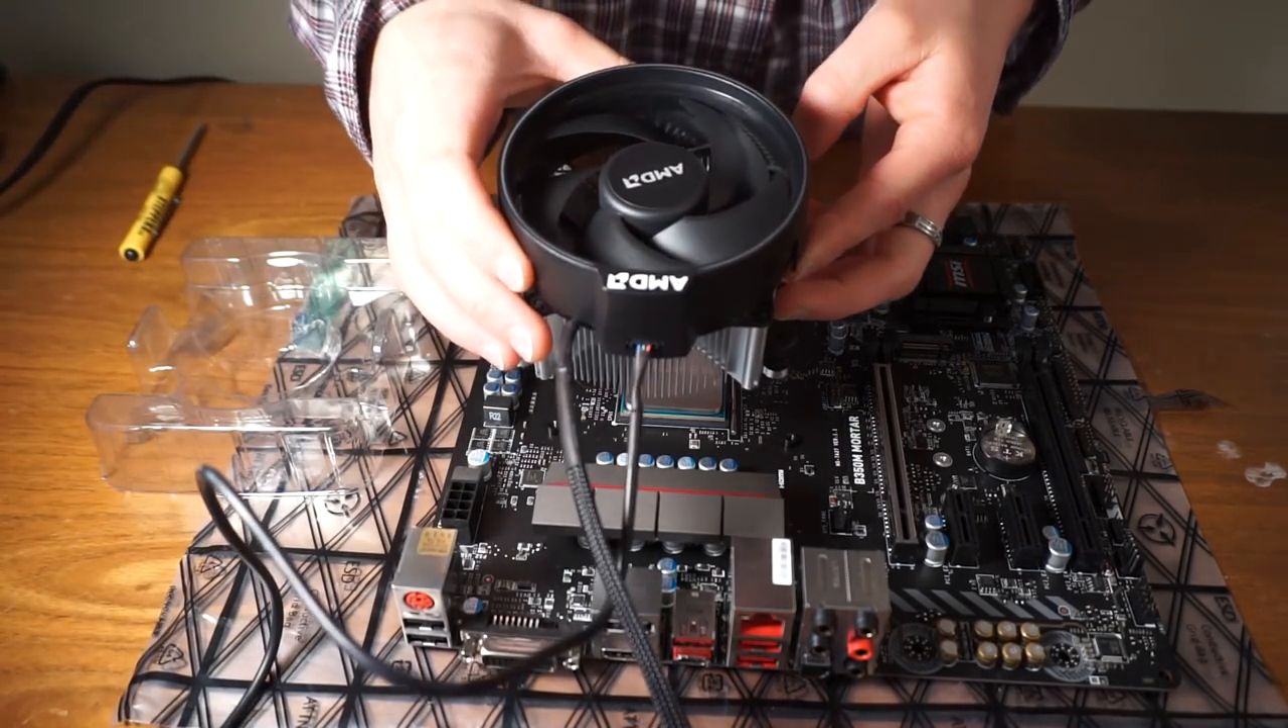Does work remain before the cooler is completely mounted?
Yes.